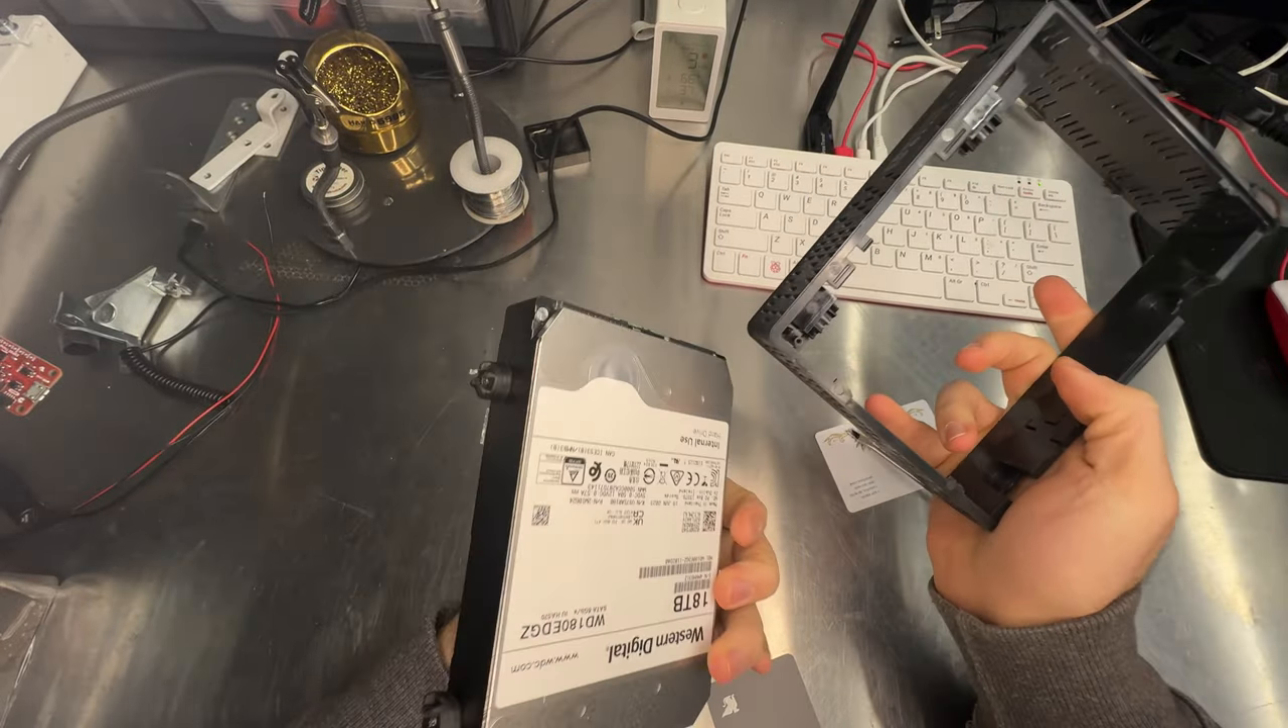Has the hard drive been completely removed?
Yes.